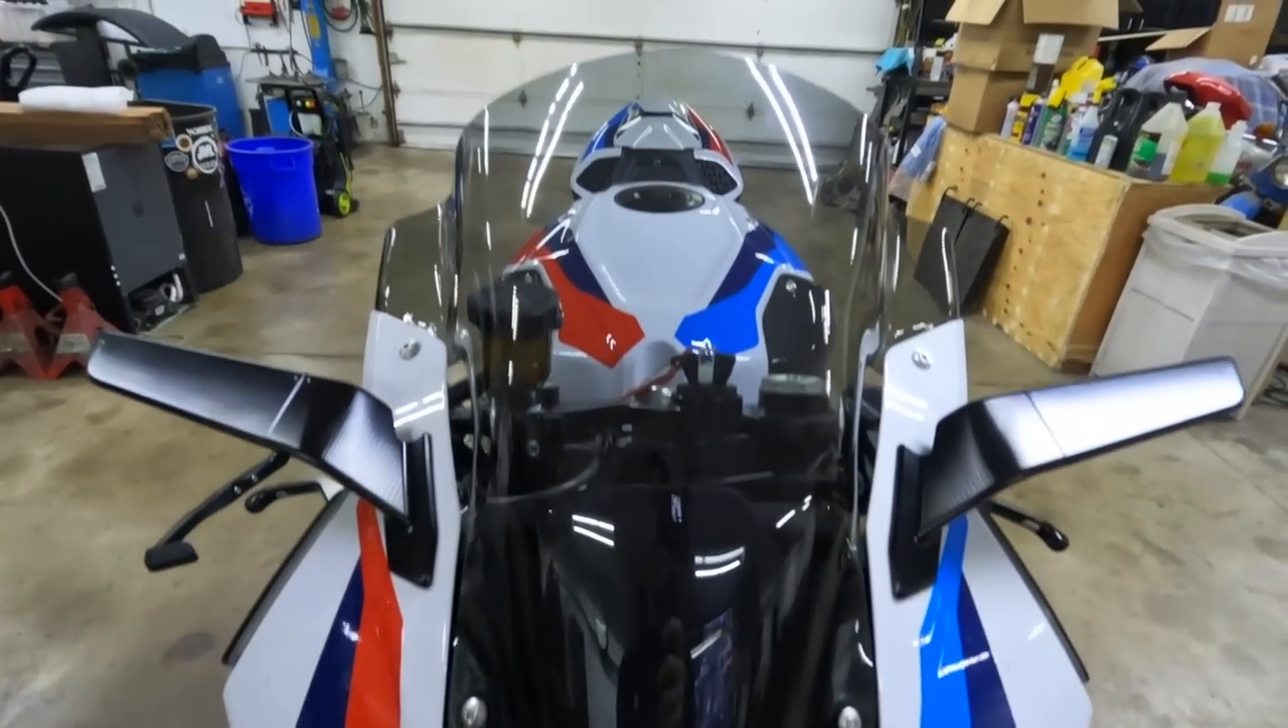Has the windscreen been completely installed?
Yes.